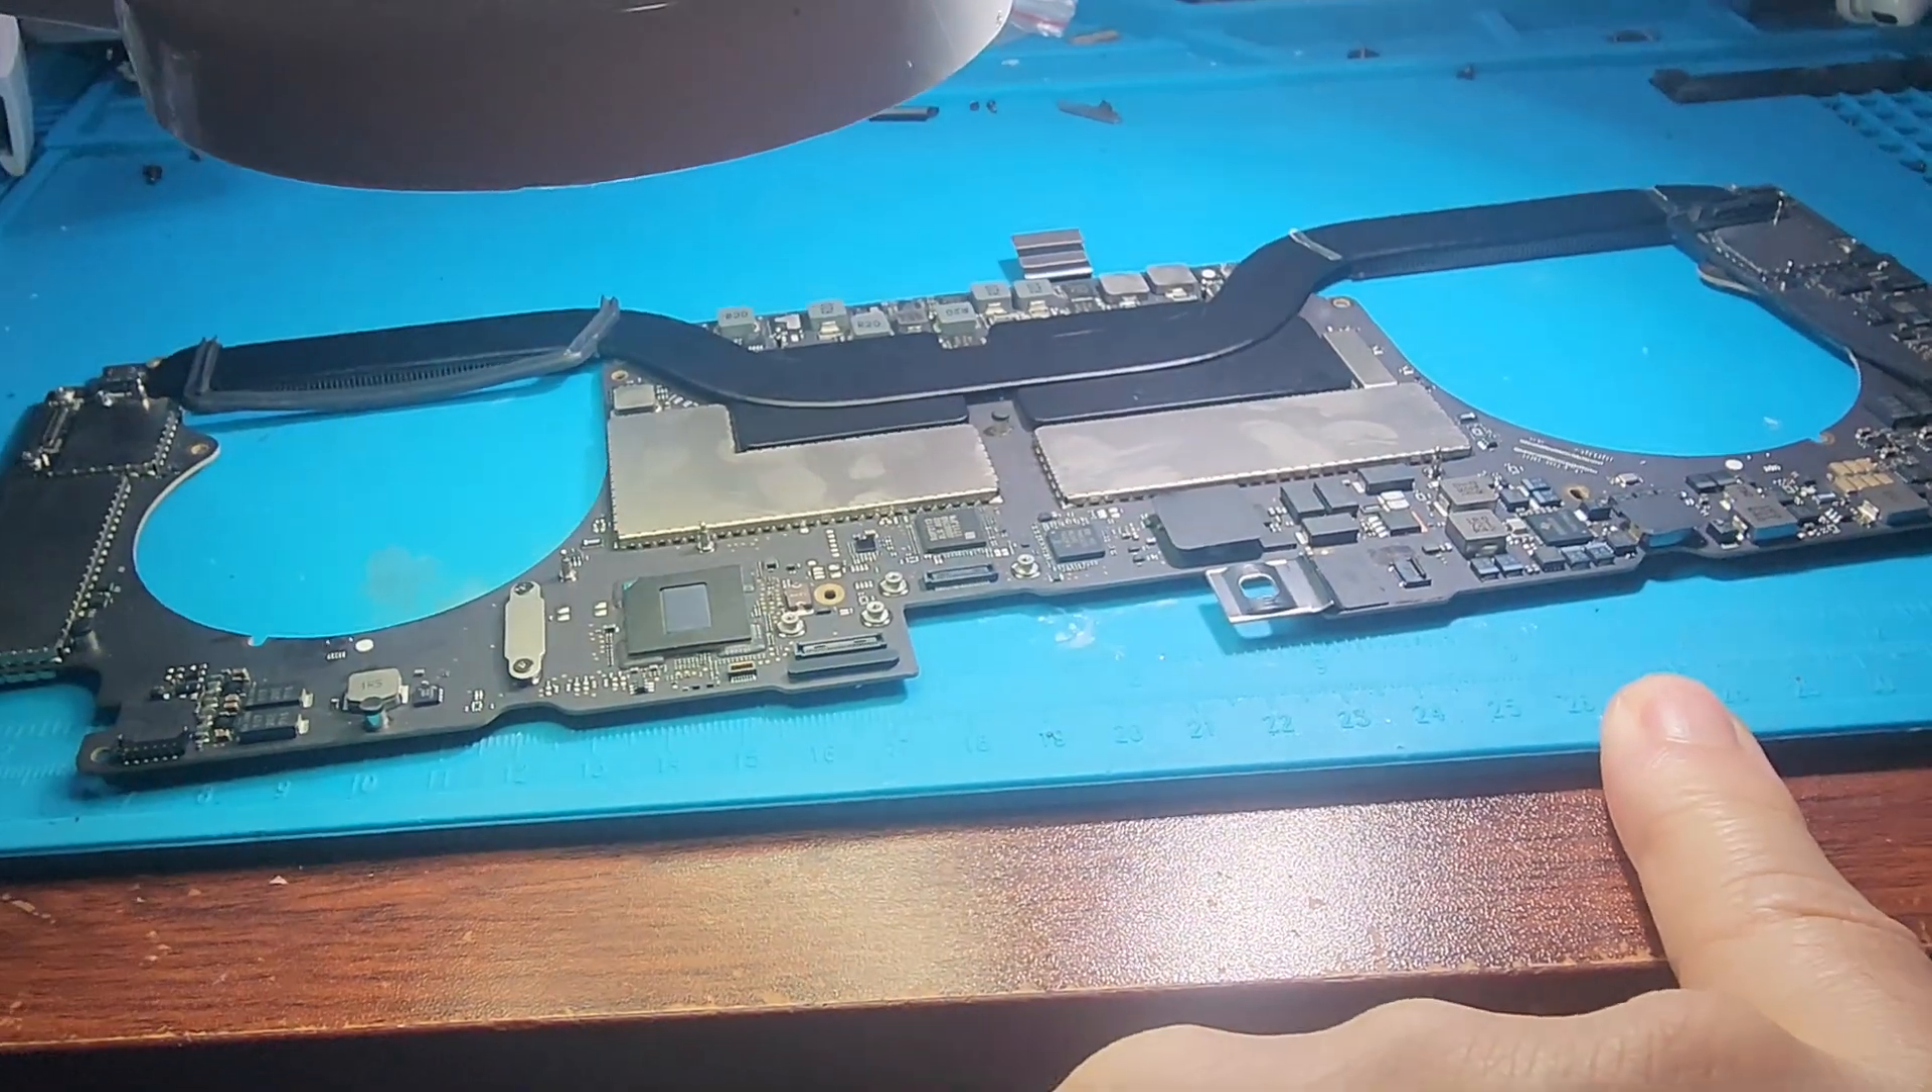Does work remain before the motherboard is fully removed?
No.